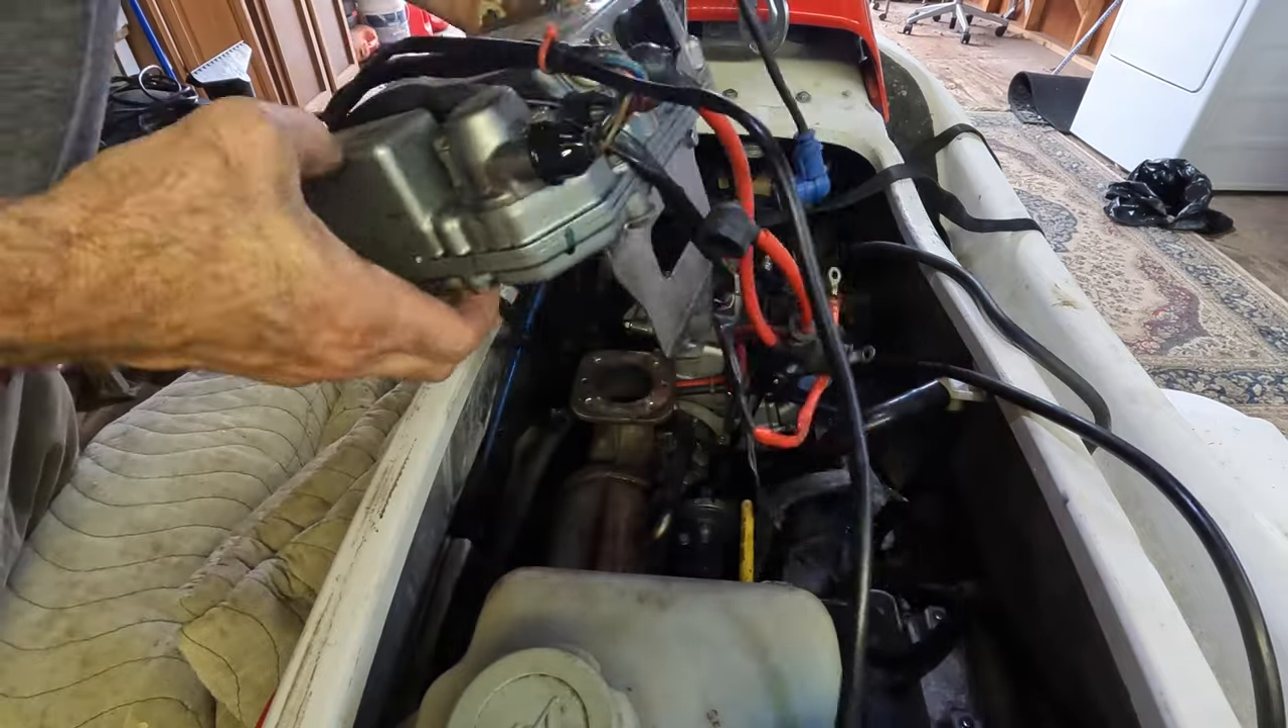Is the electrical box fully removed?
No.